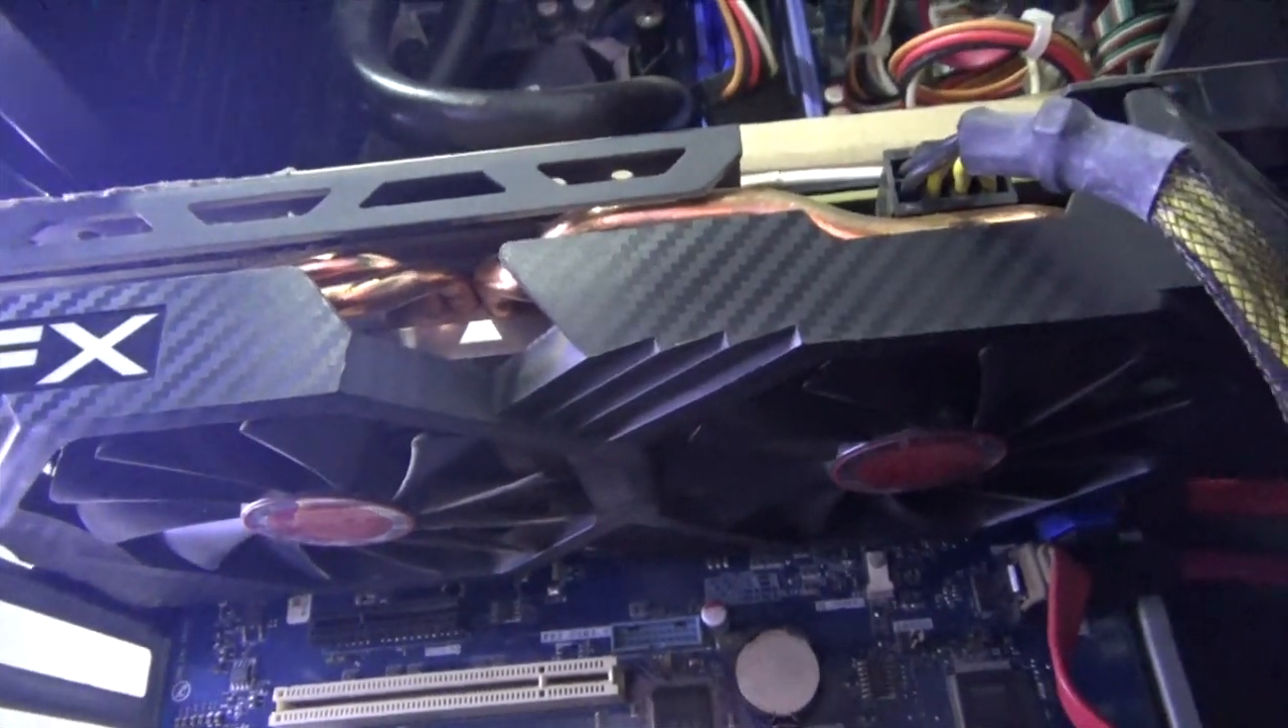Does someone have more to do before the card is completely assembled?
No.